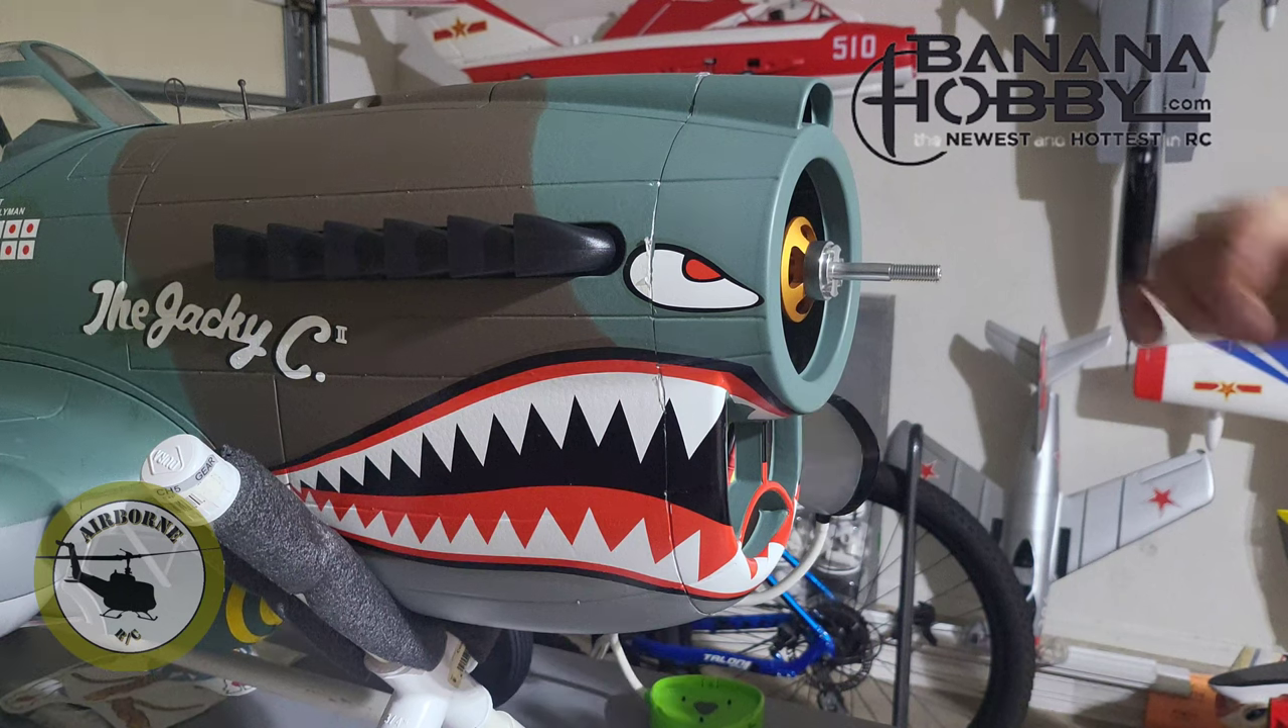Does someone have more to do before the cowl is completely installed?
No.